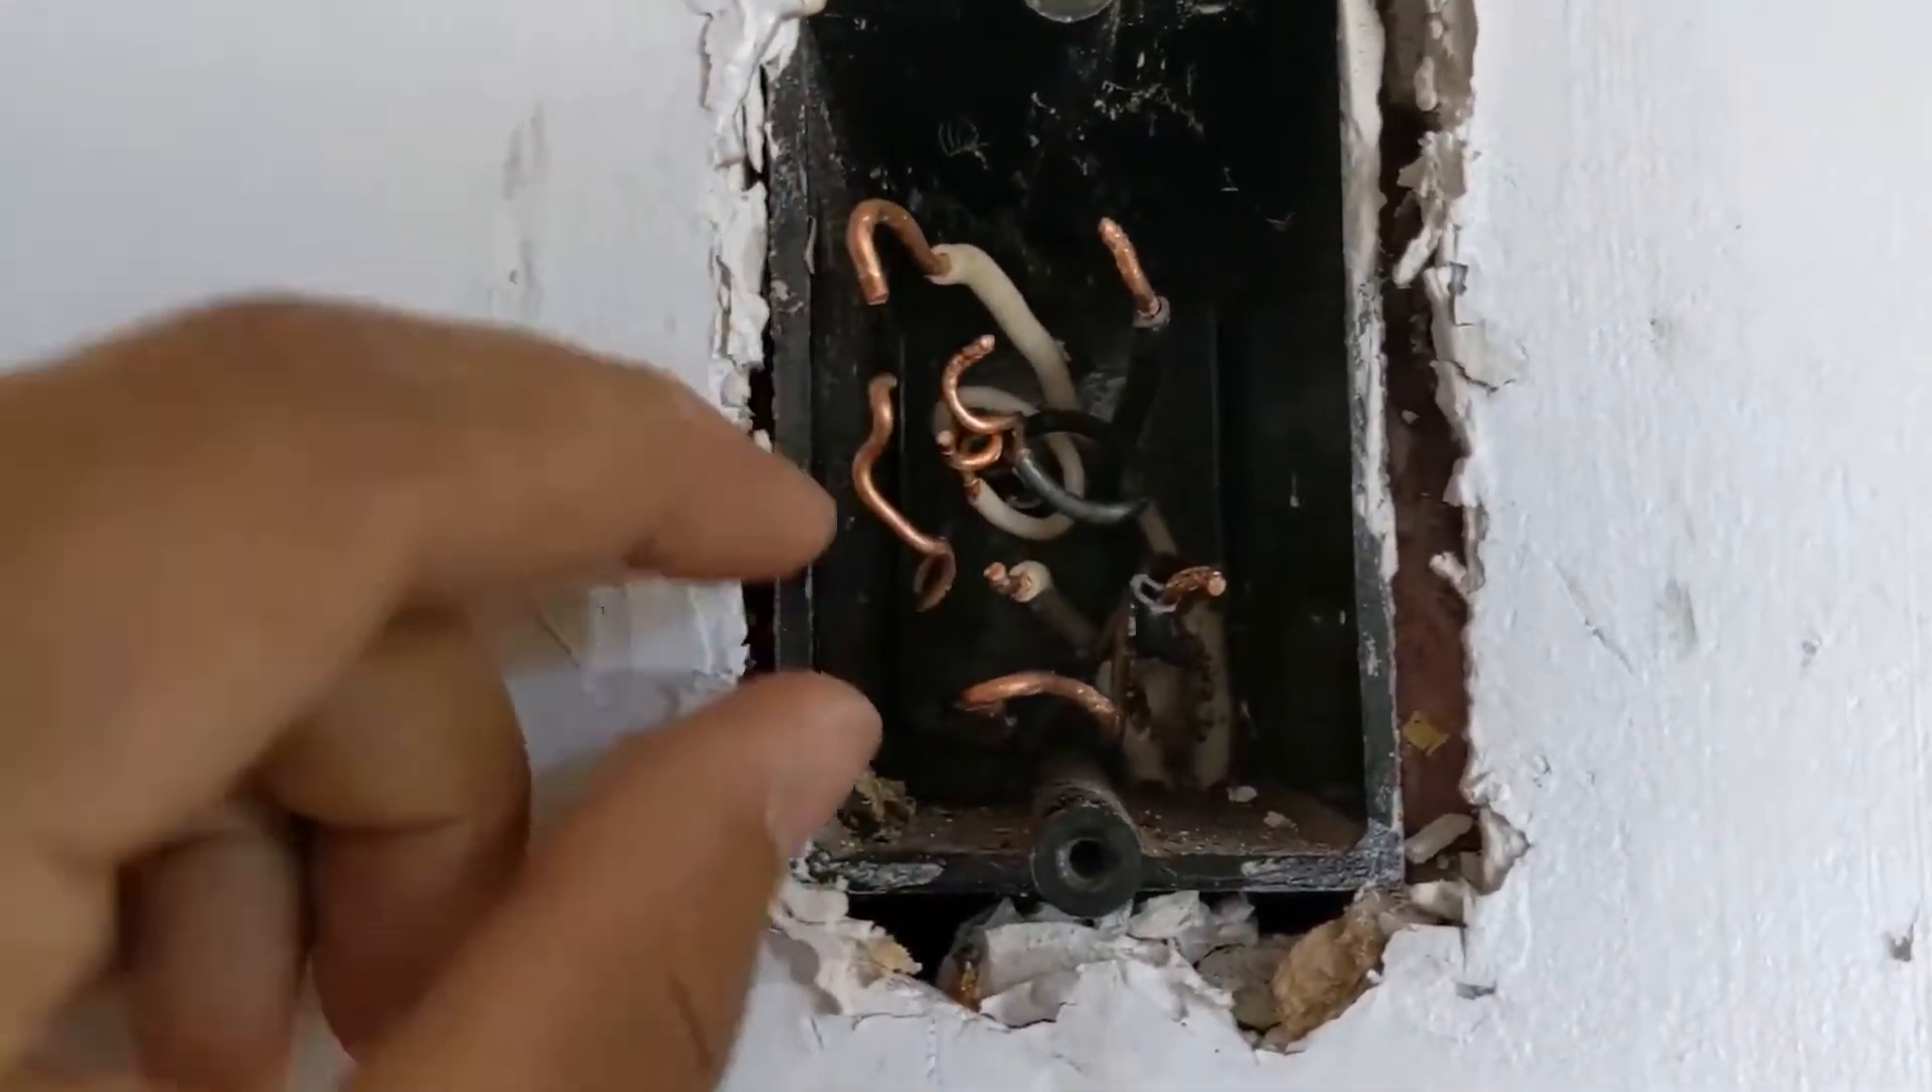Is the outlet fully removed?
Yes.